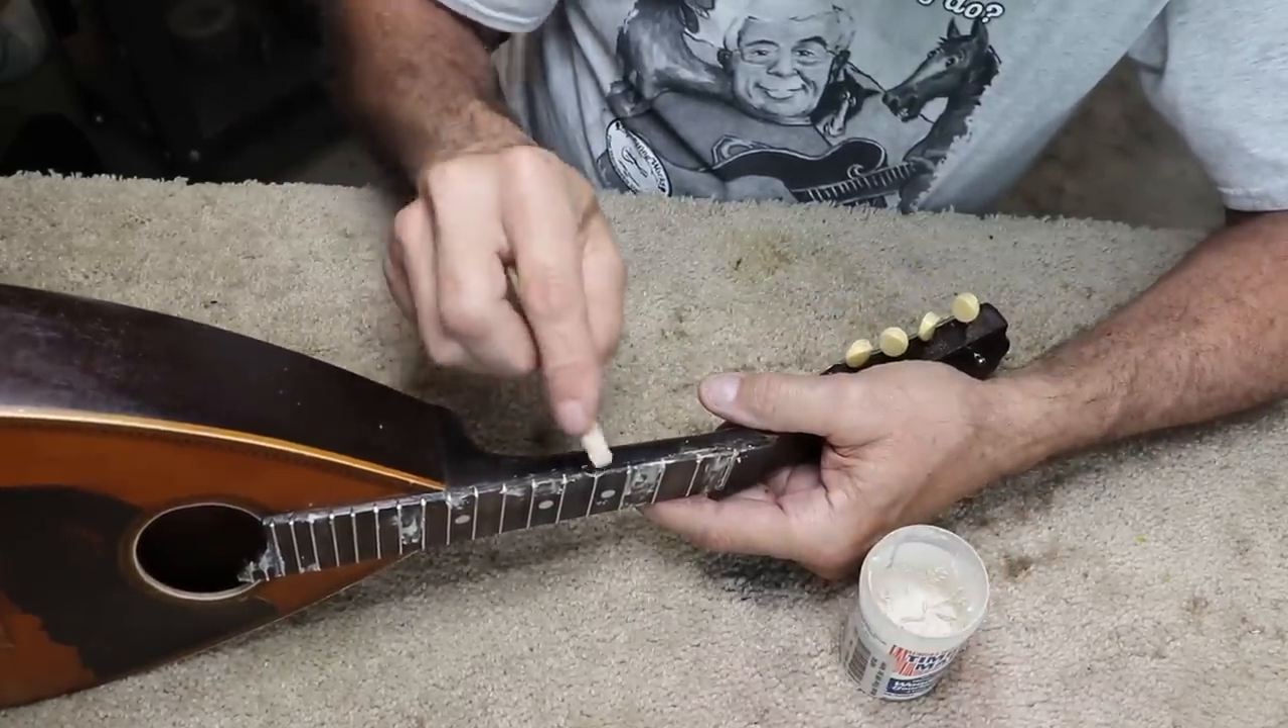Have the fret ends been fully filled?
No.